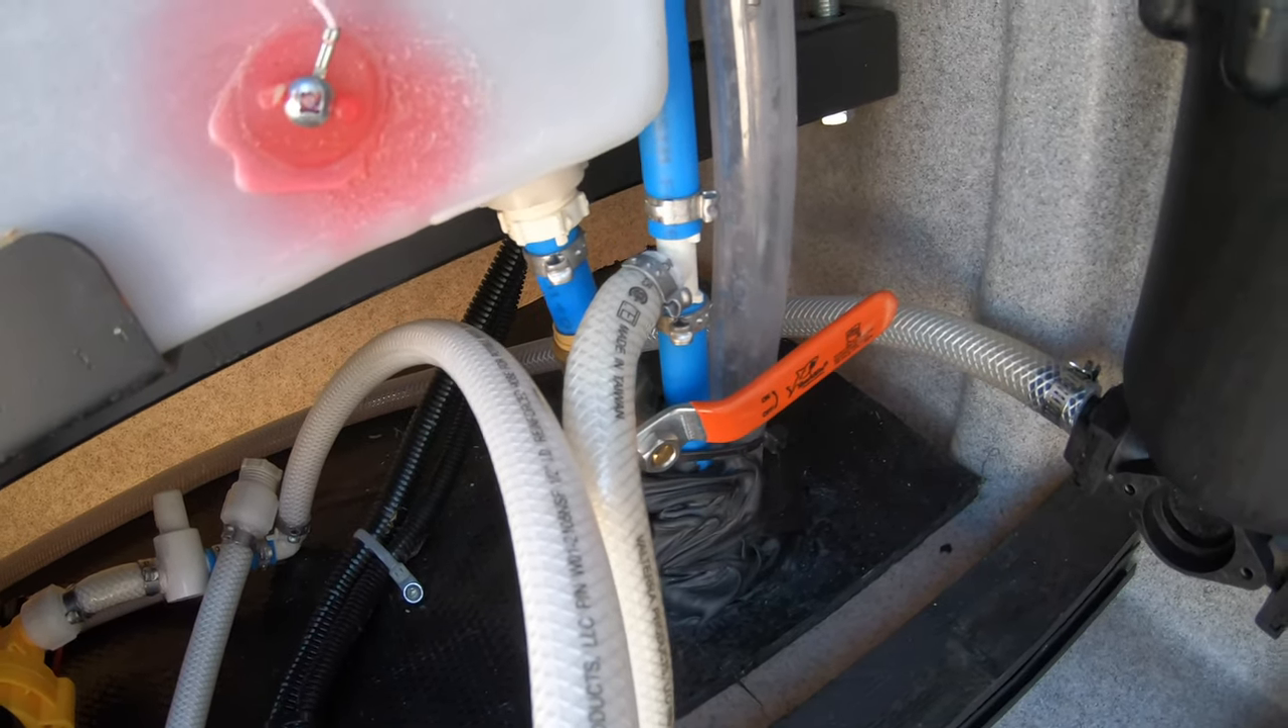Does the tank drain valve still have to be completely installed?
No.